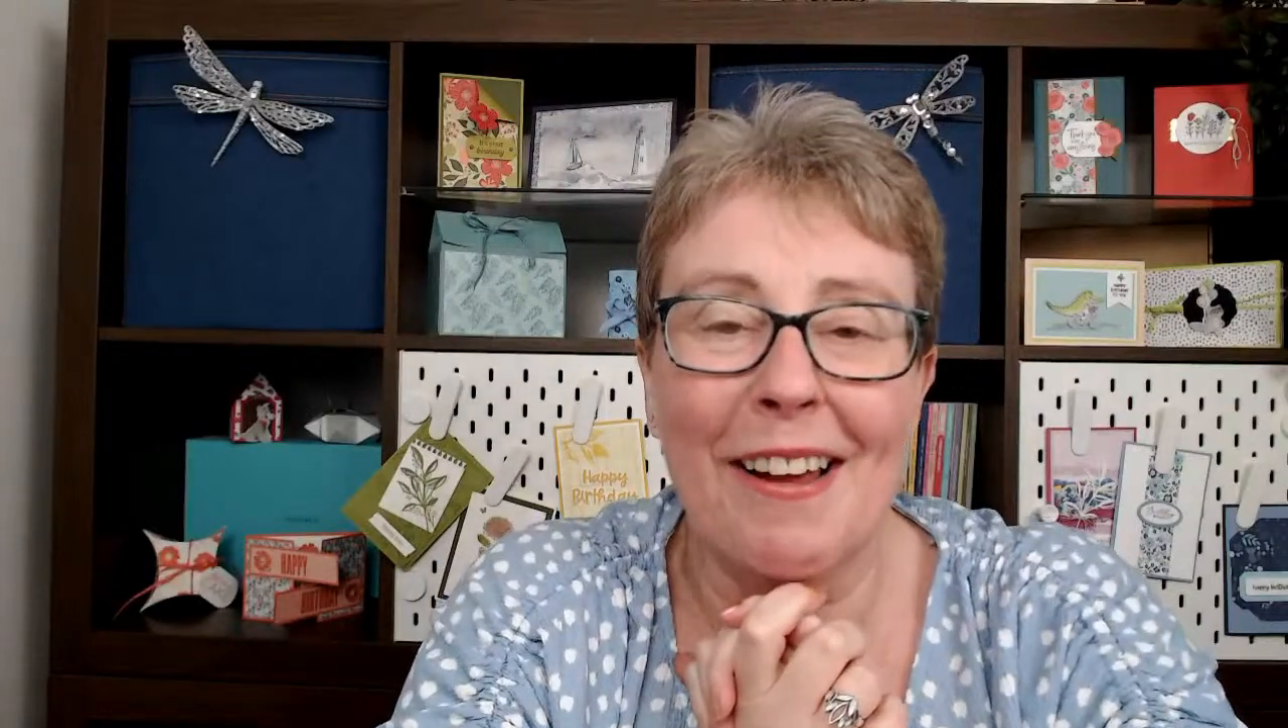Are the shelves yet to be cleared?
Yes.